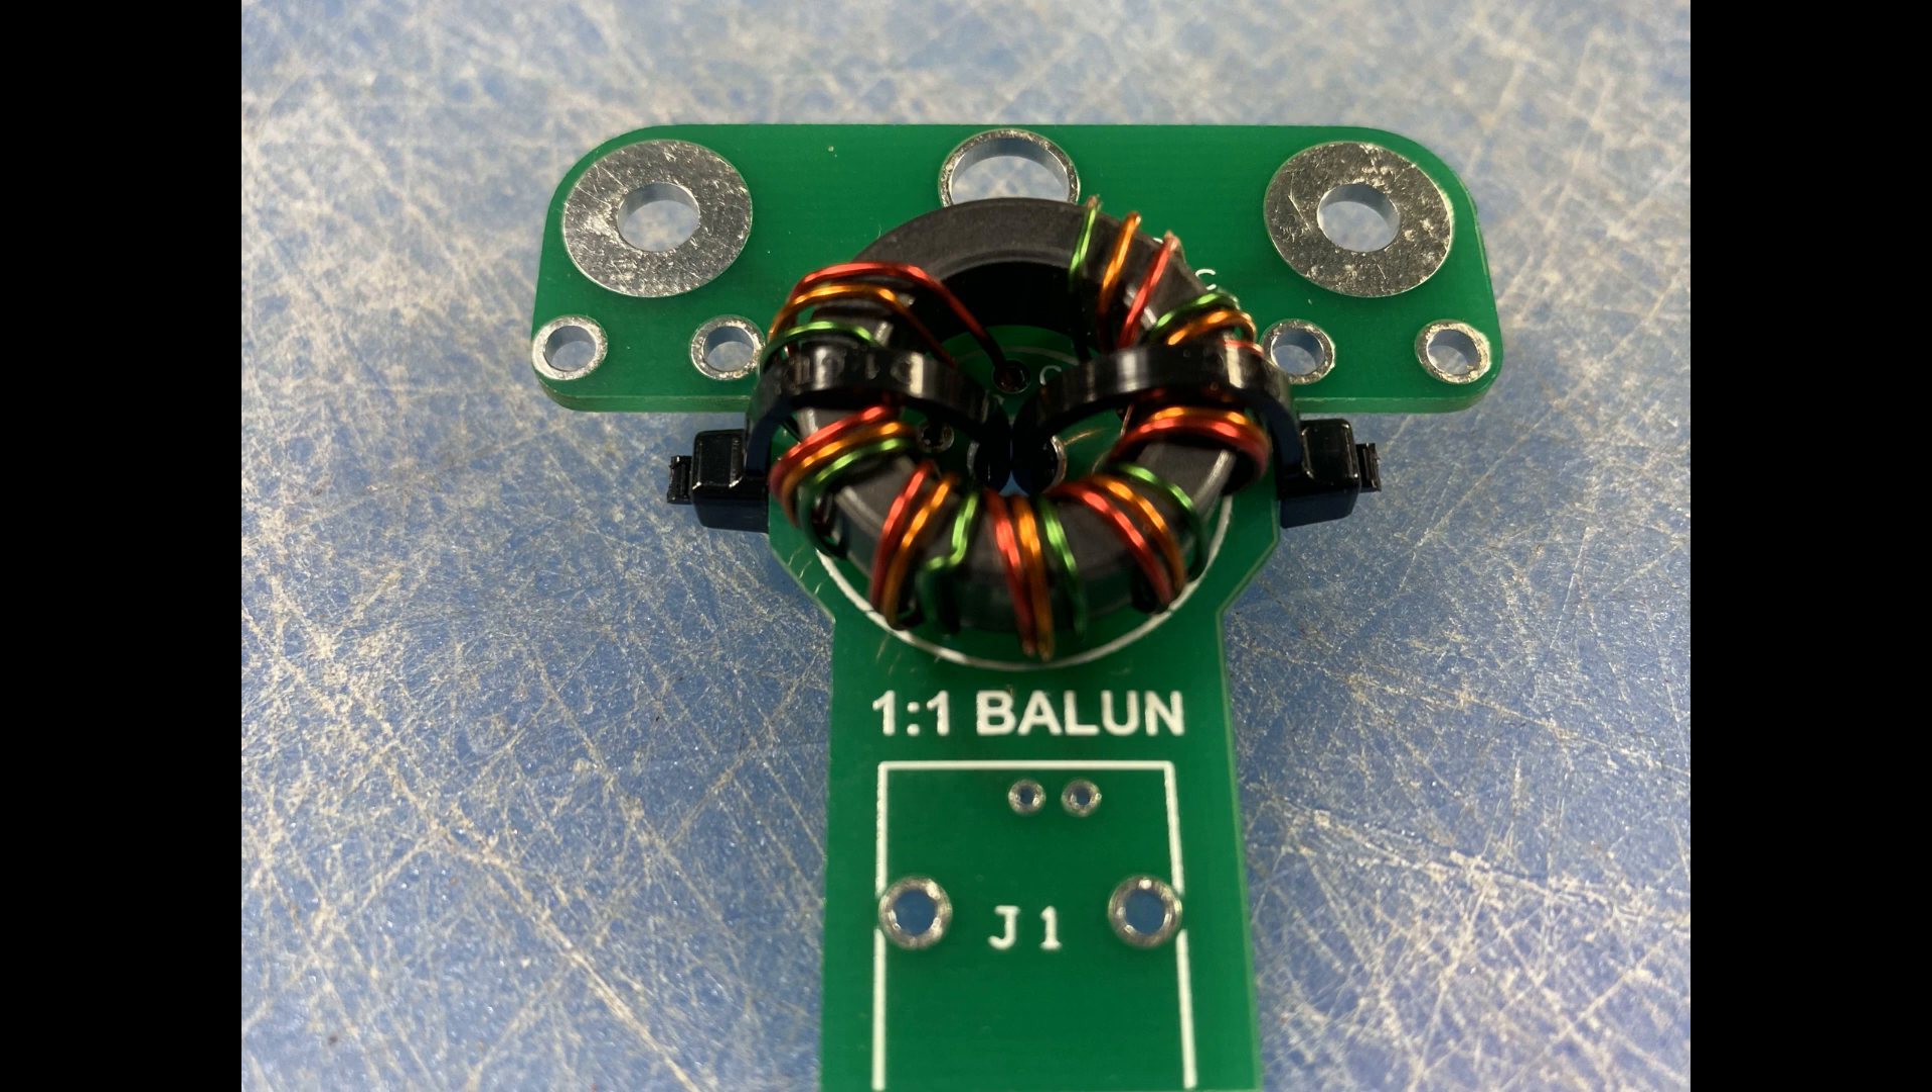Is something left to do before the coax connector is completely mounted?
Yes.